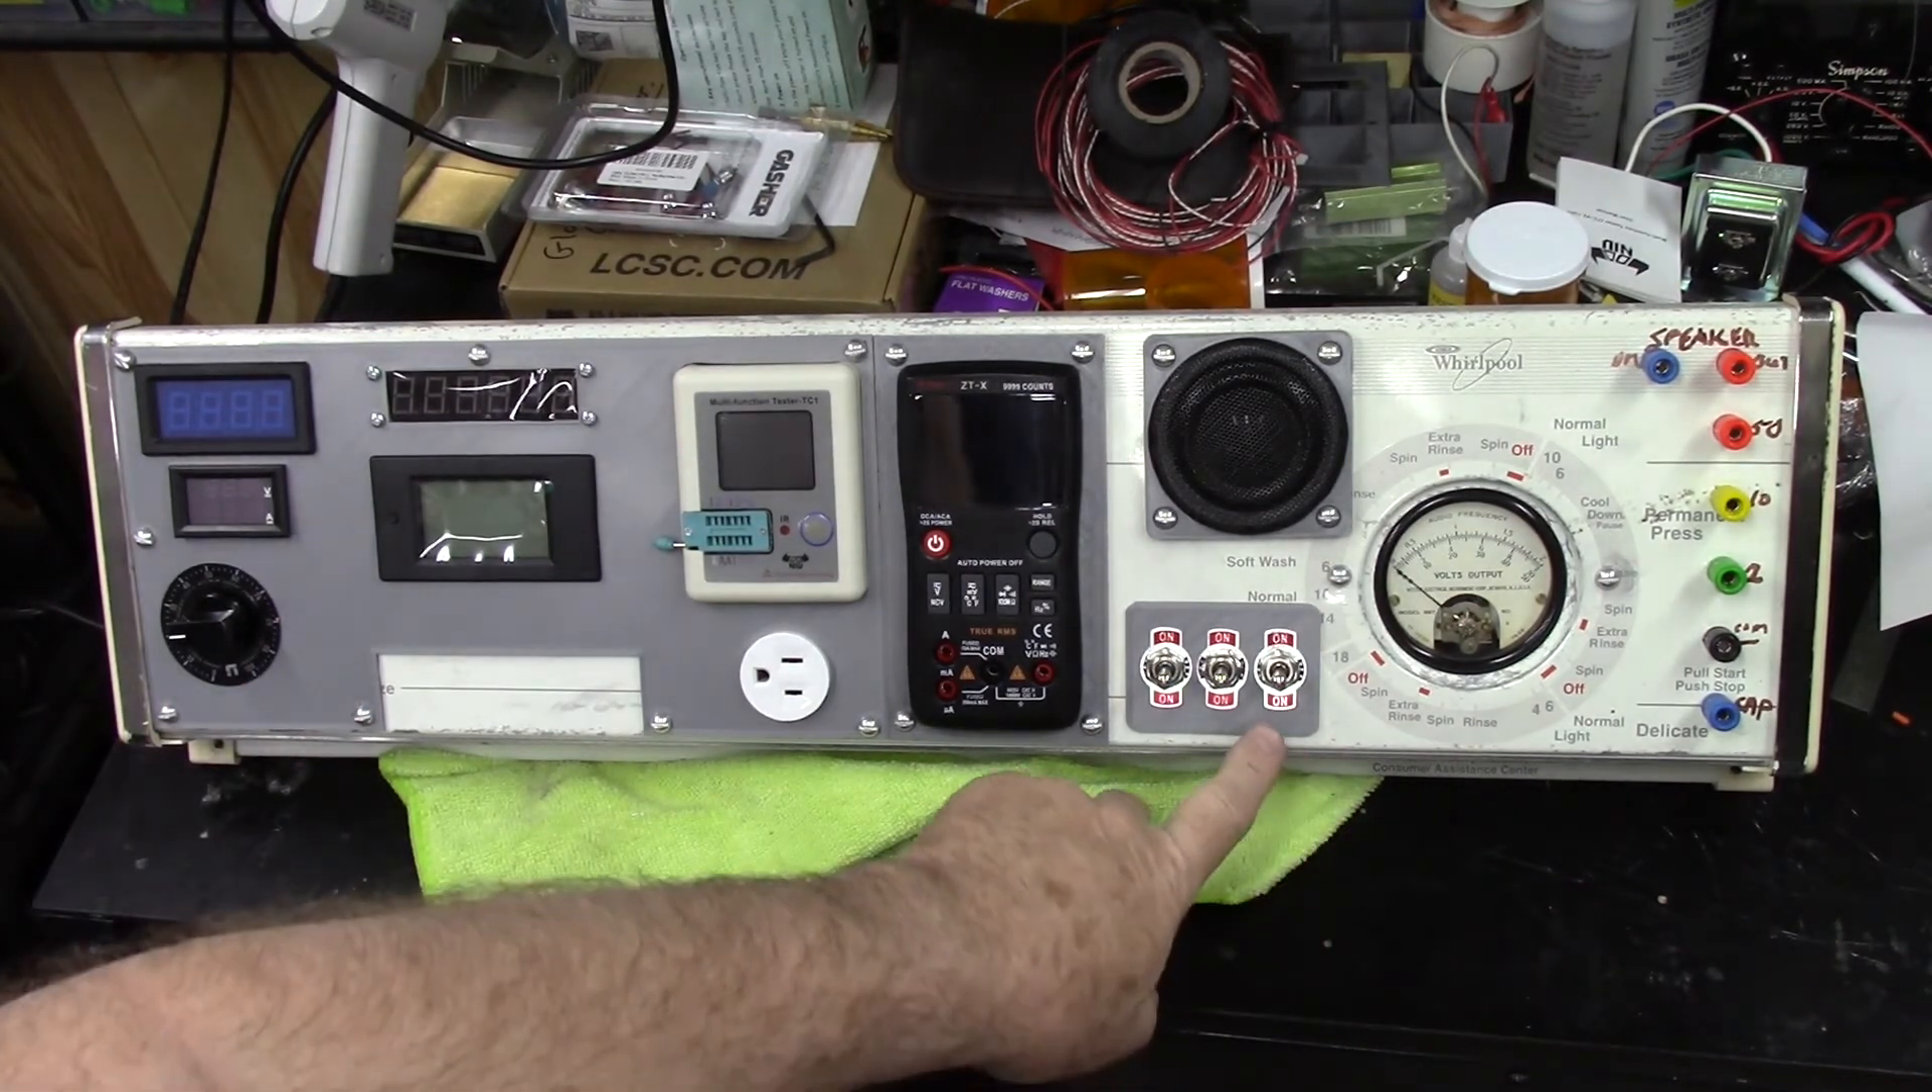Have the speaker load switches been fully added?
Yes.